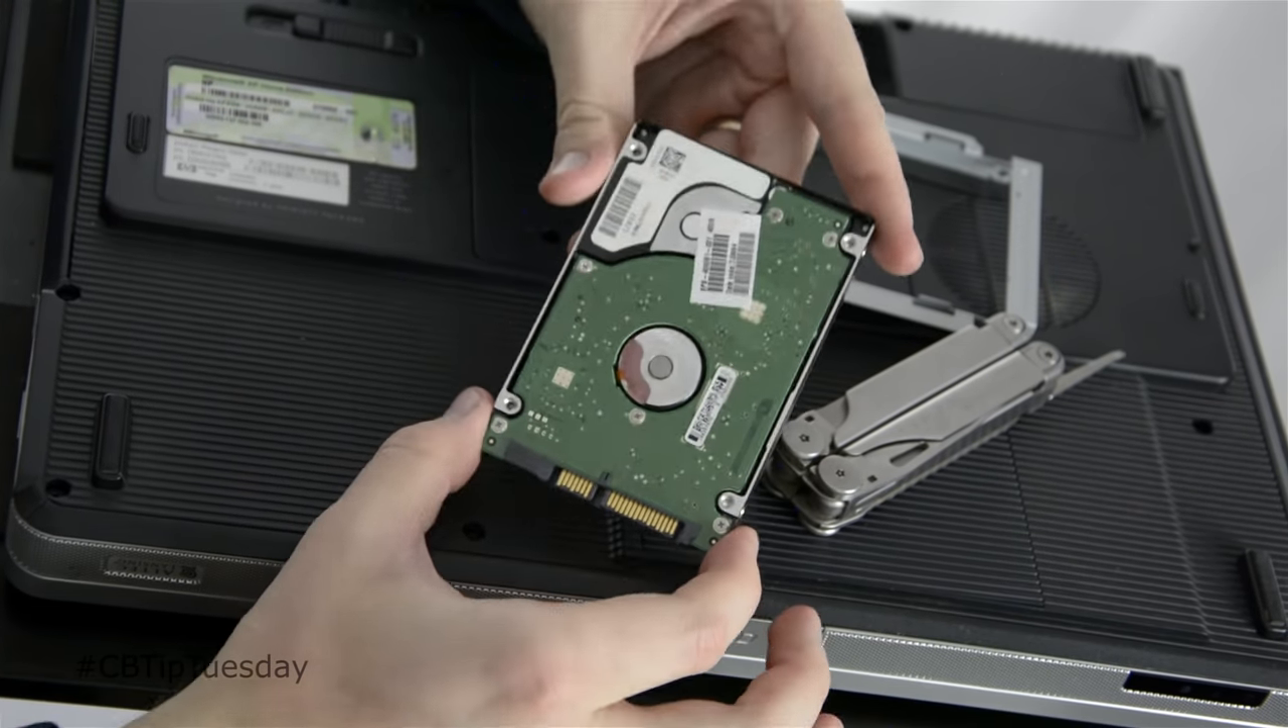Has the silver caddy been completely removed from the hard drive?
Yes.